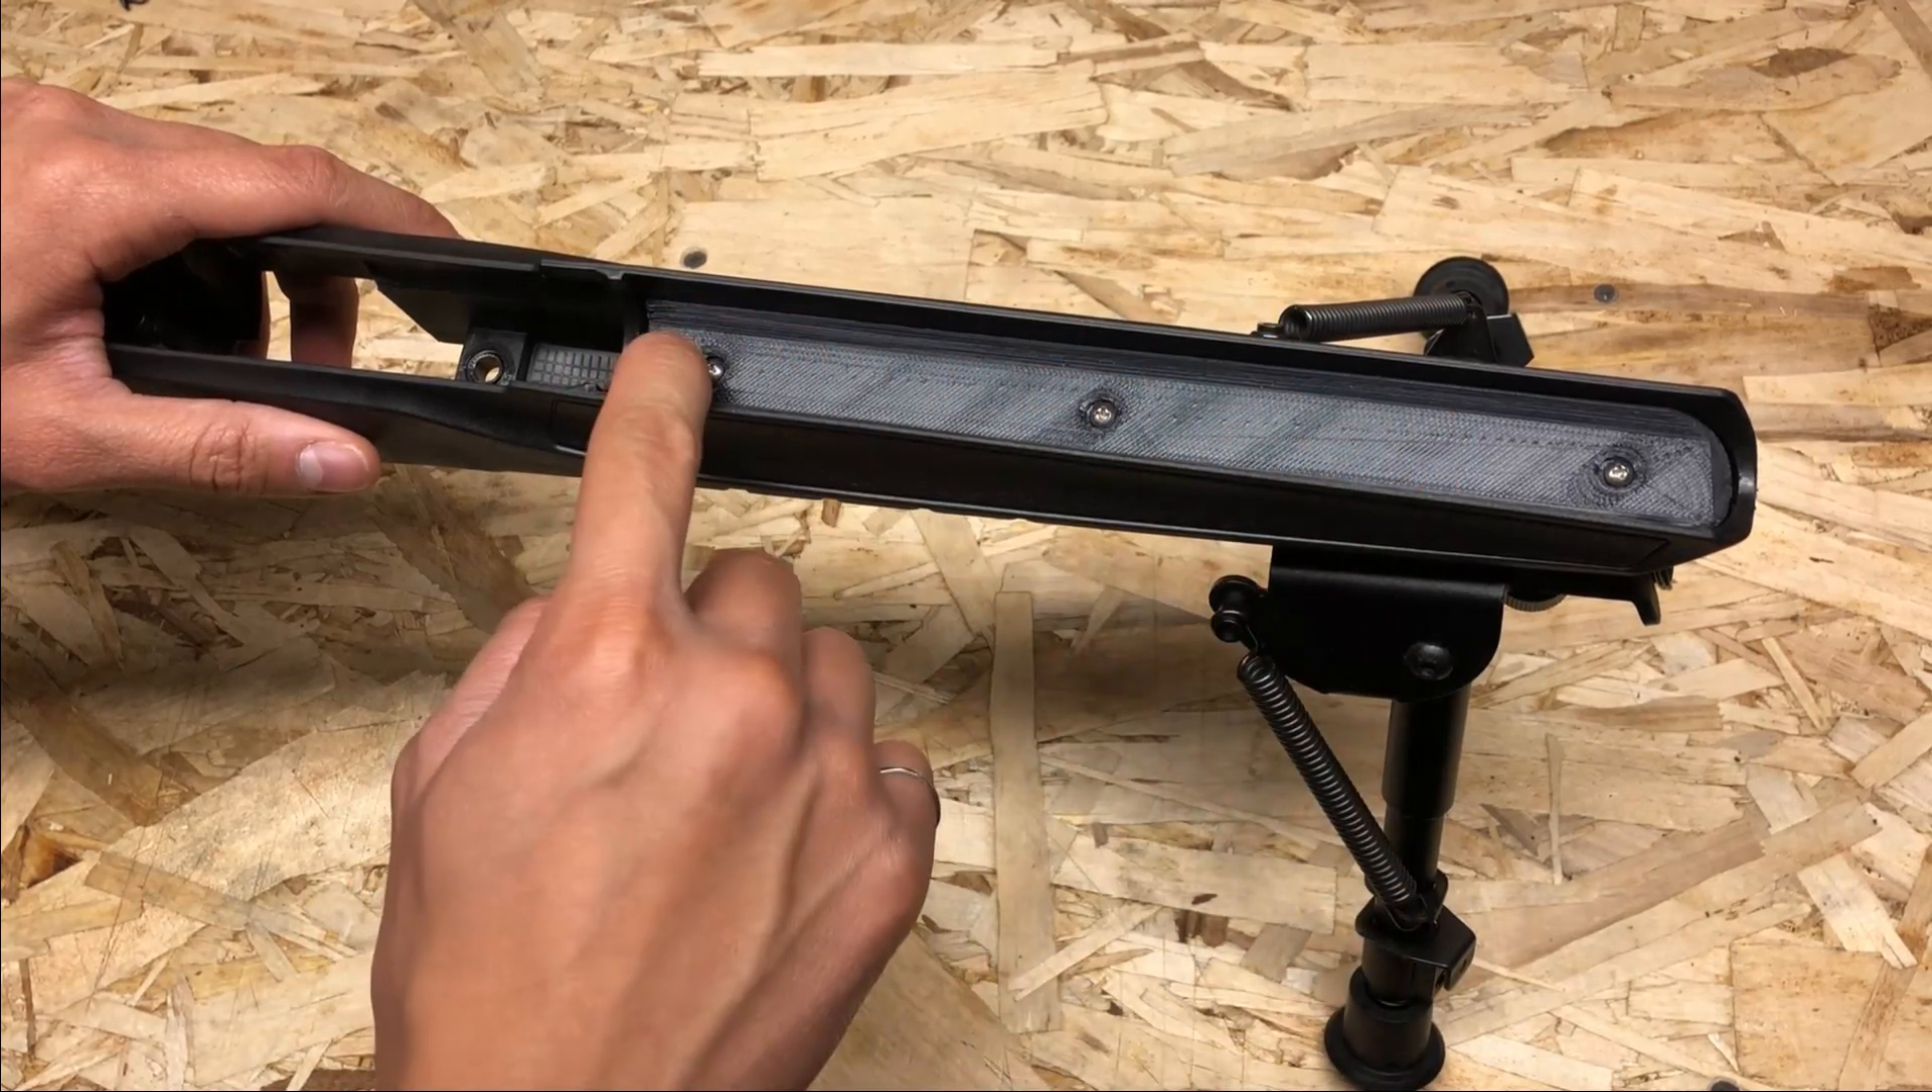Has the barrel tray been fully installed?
Yes.